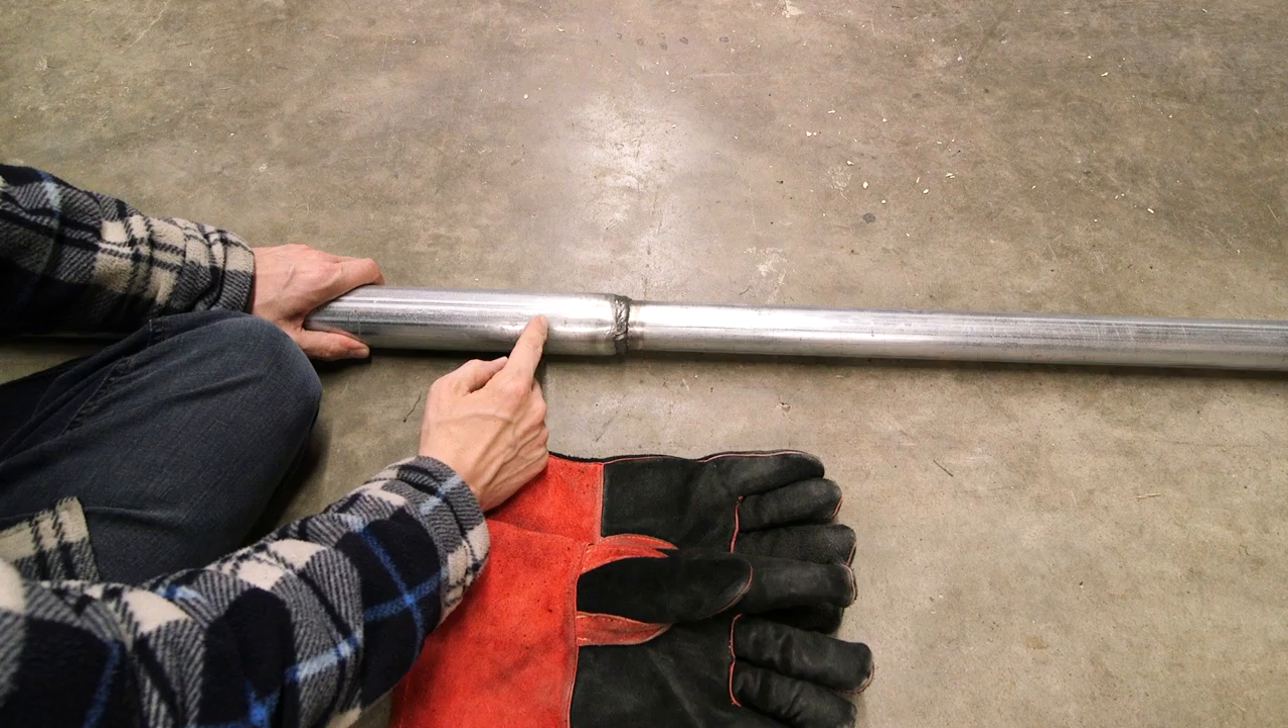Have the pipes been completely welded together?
Yes.